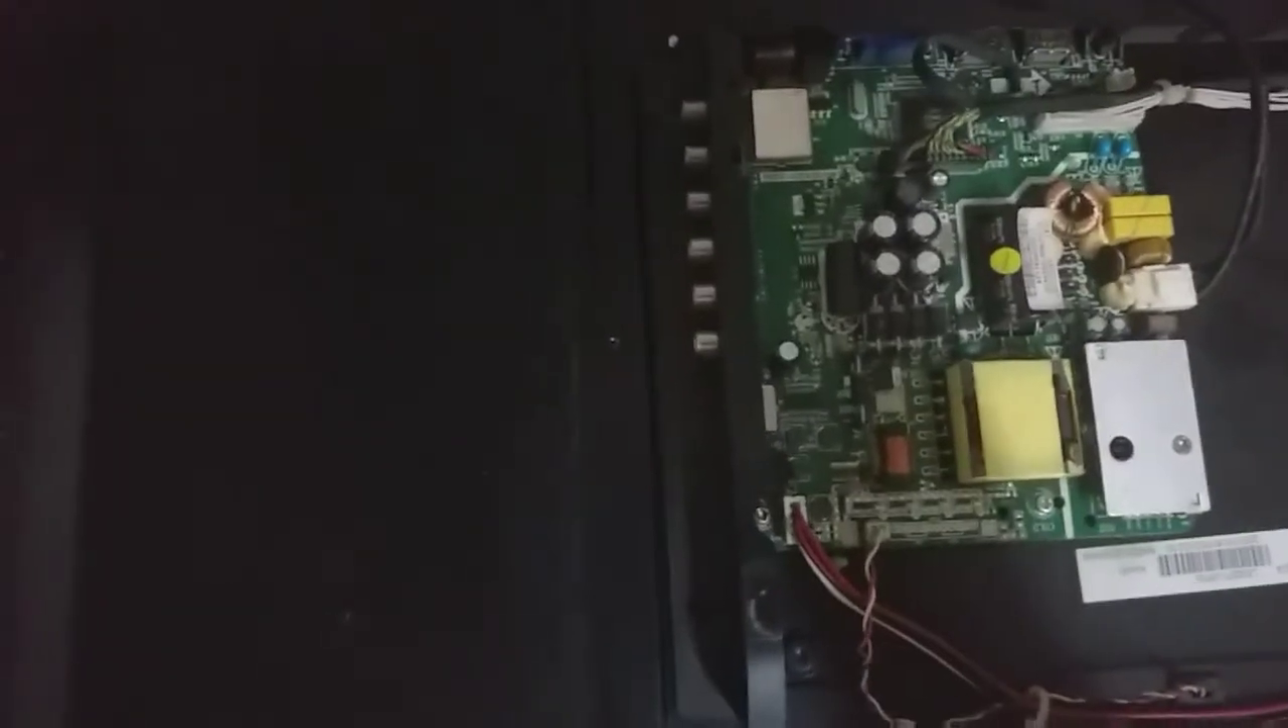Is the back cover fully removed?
Yes.